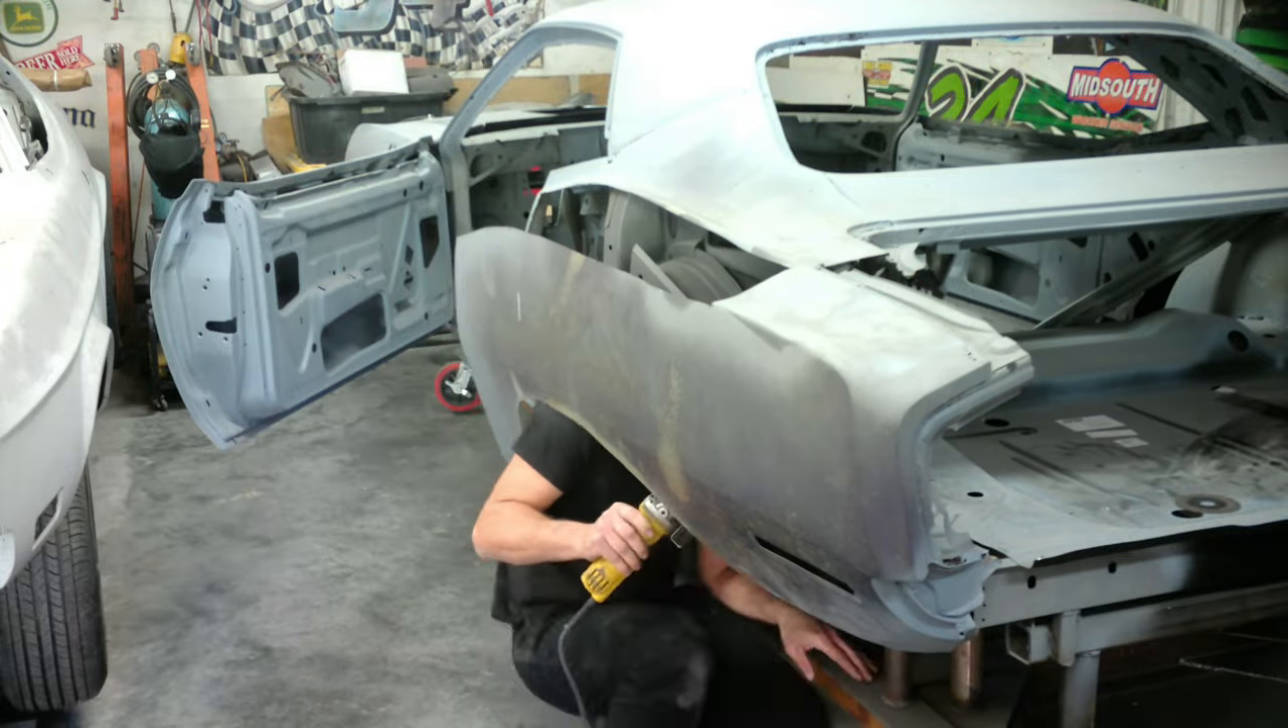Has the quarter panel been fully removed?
No.